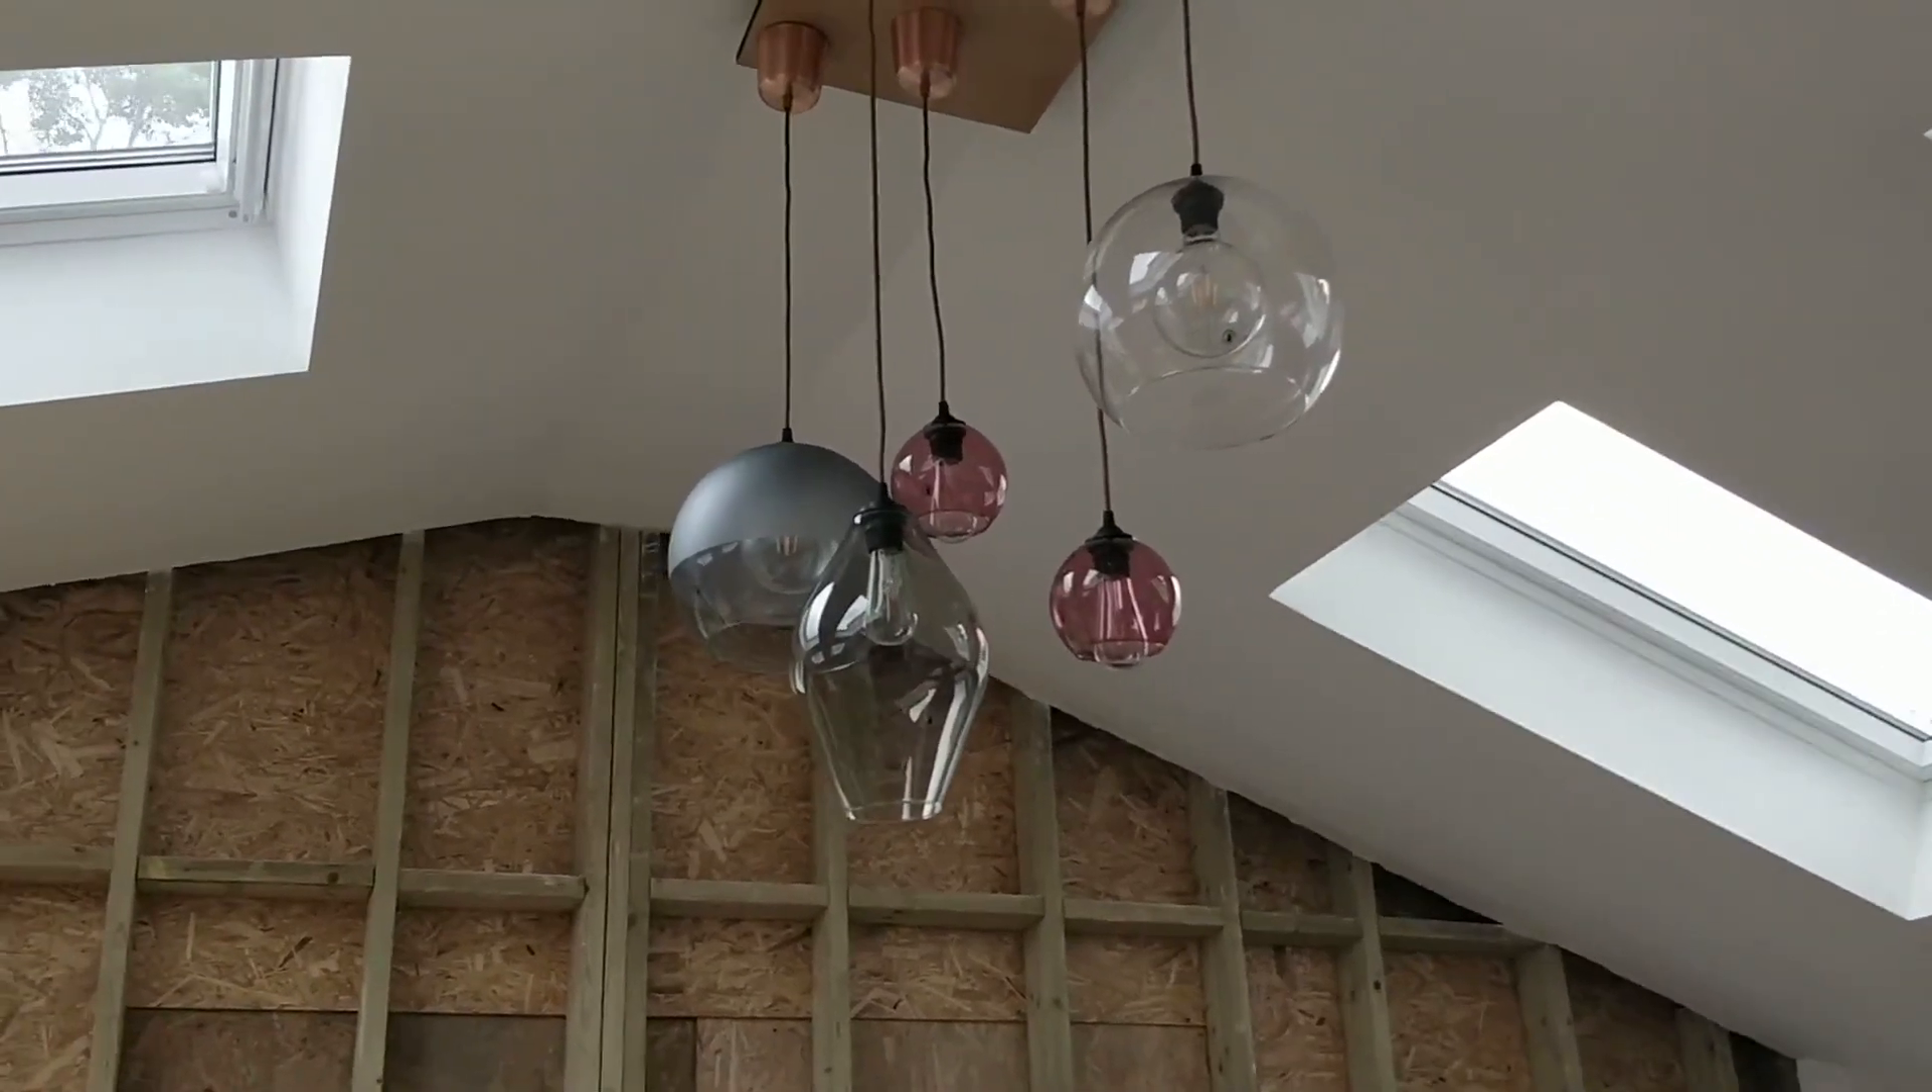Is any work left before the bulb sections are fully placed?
No.